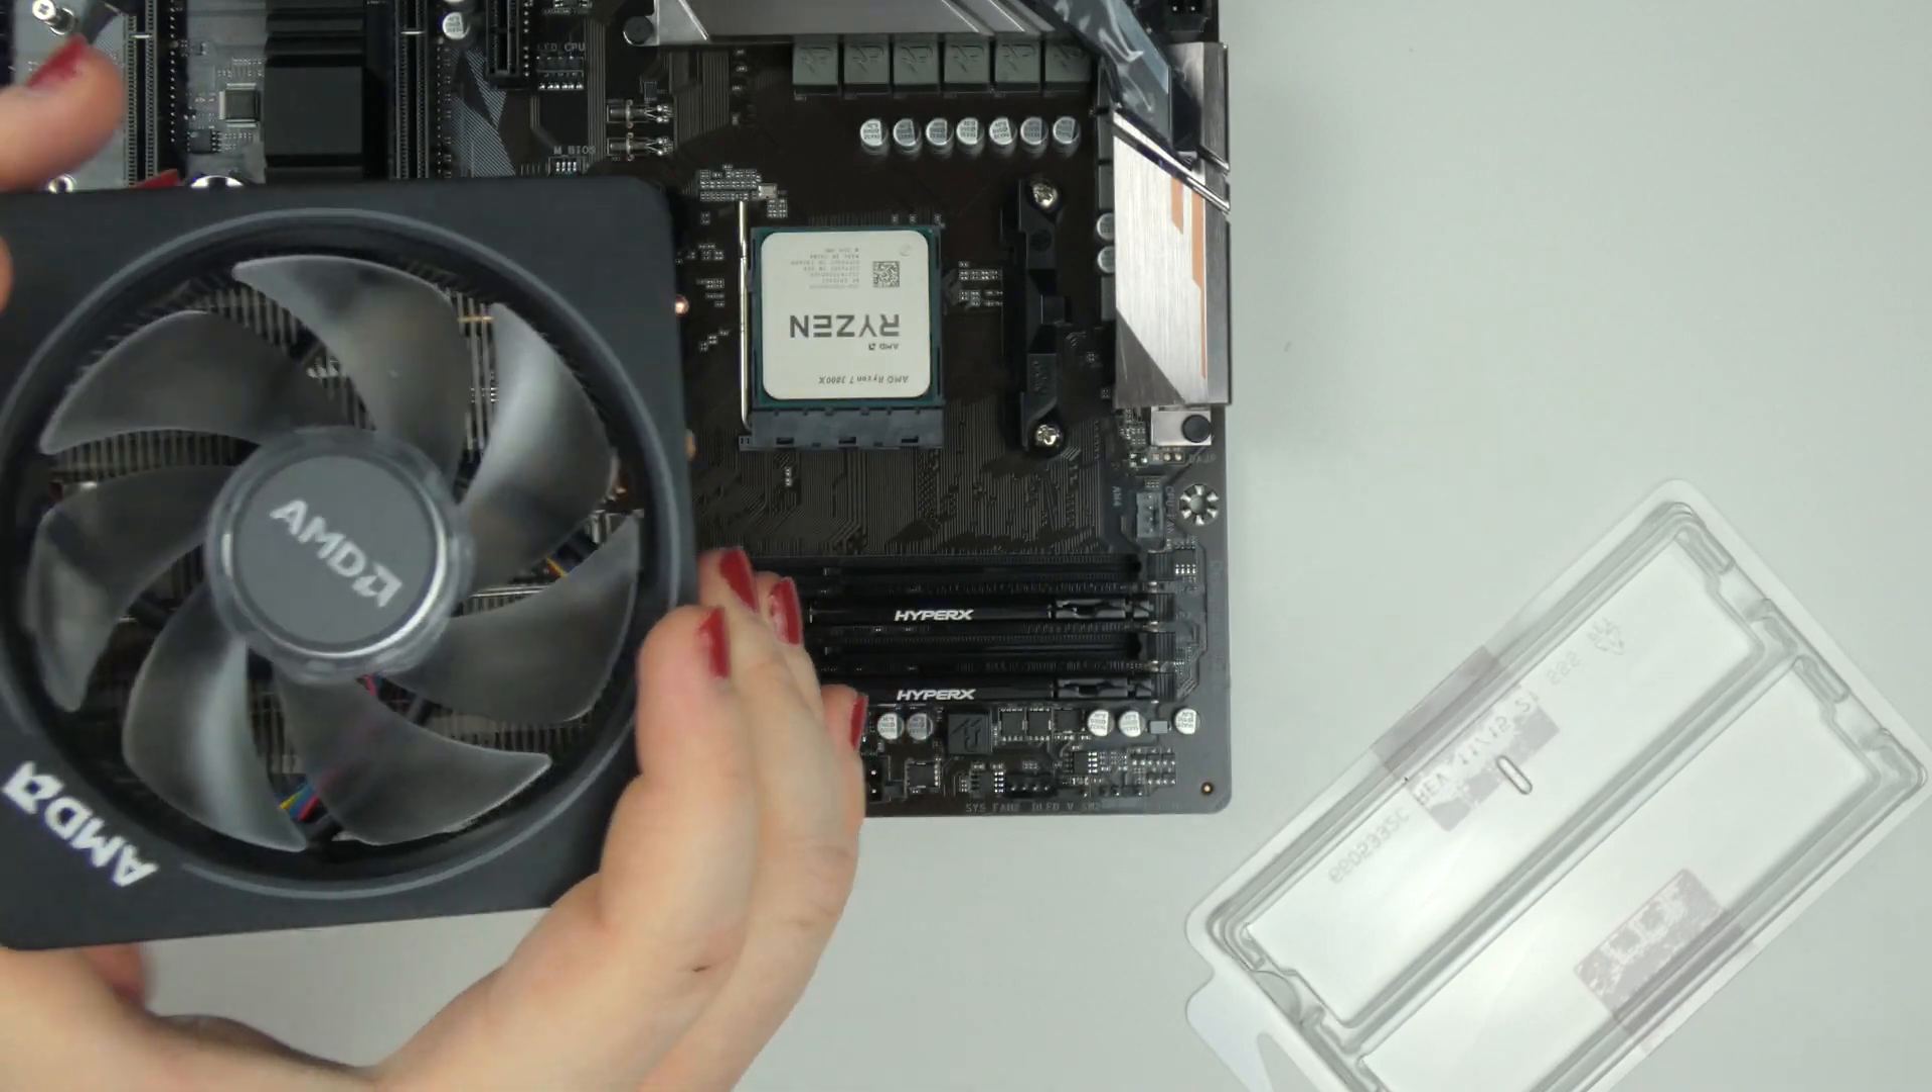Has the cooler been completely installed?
No.